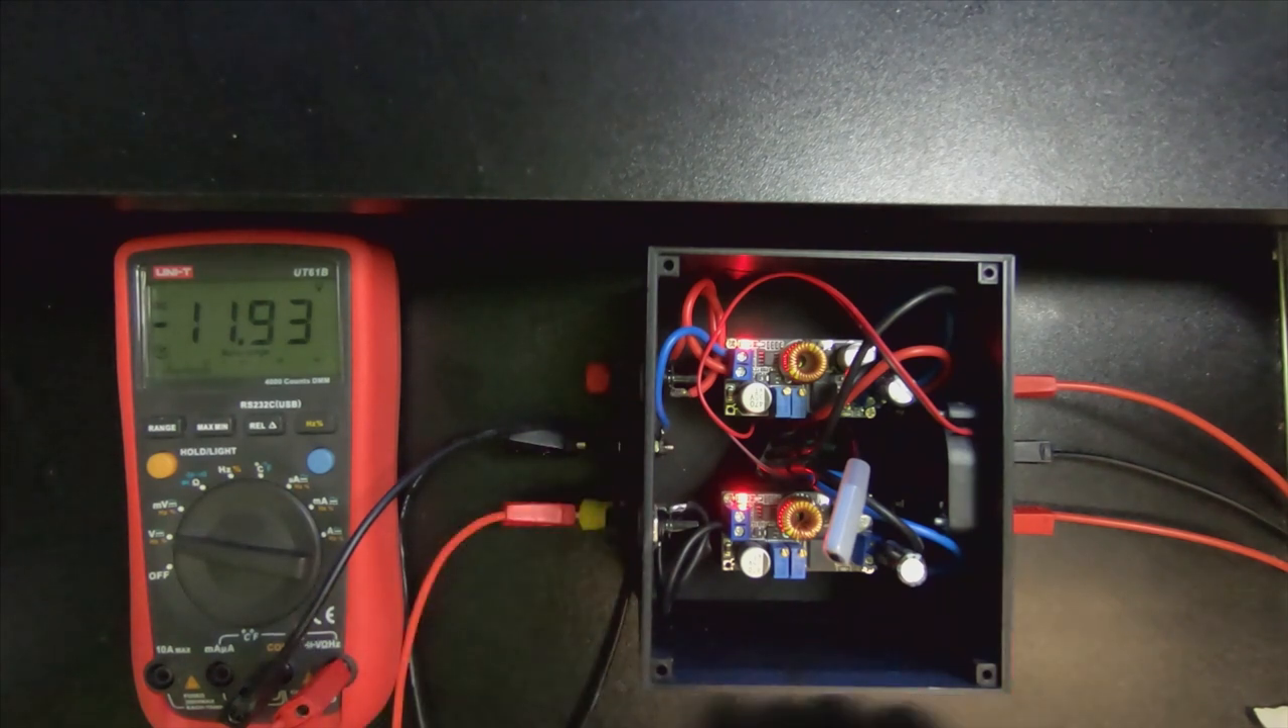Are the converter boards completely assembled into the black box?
Yes.